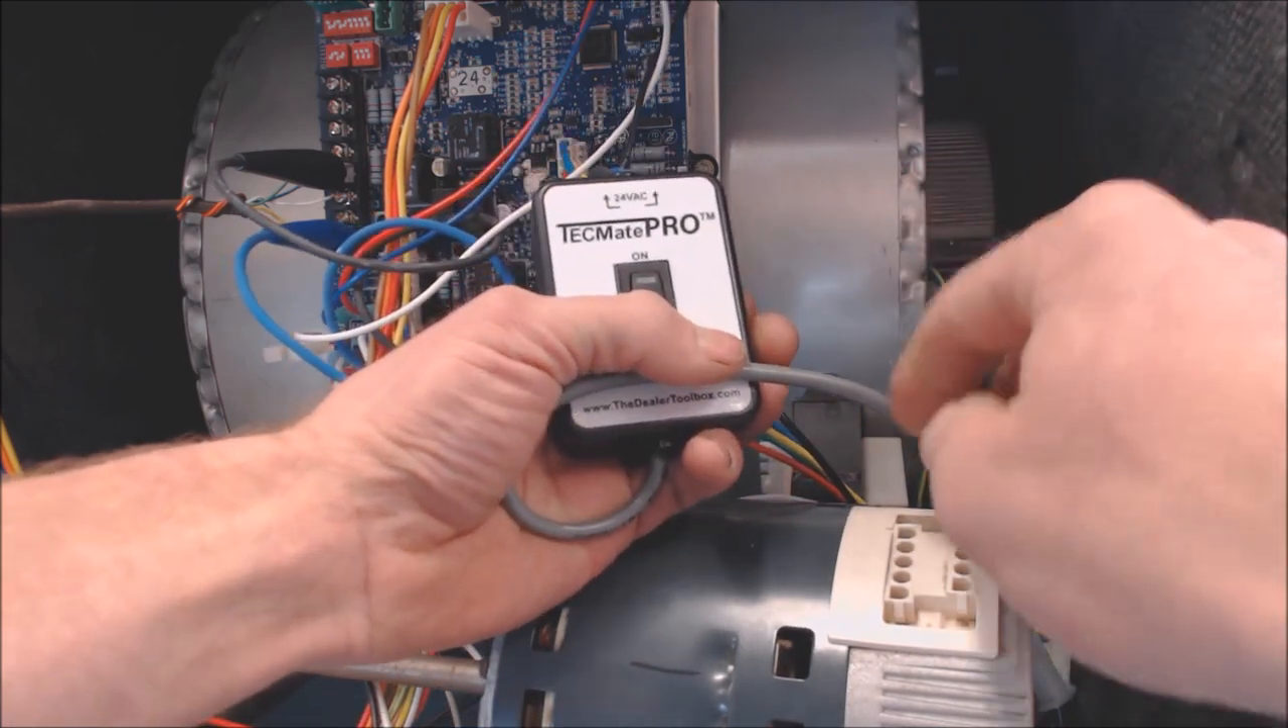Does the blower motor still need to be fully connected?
Yes.